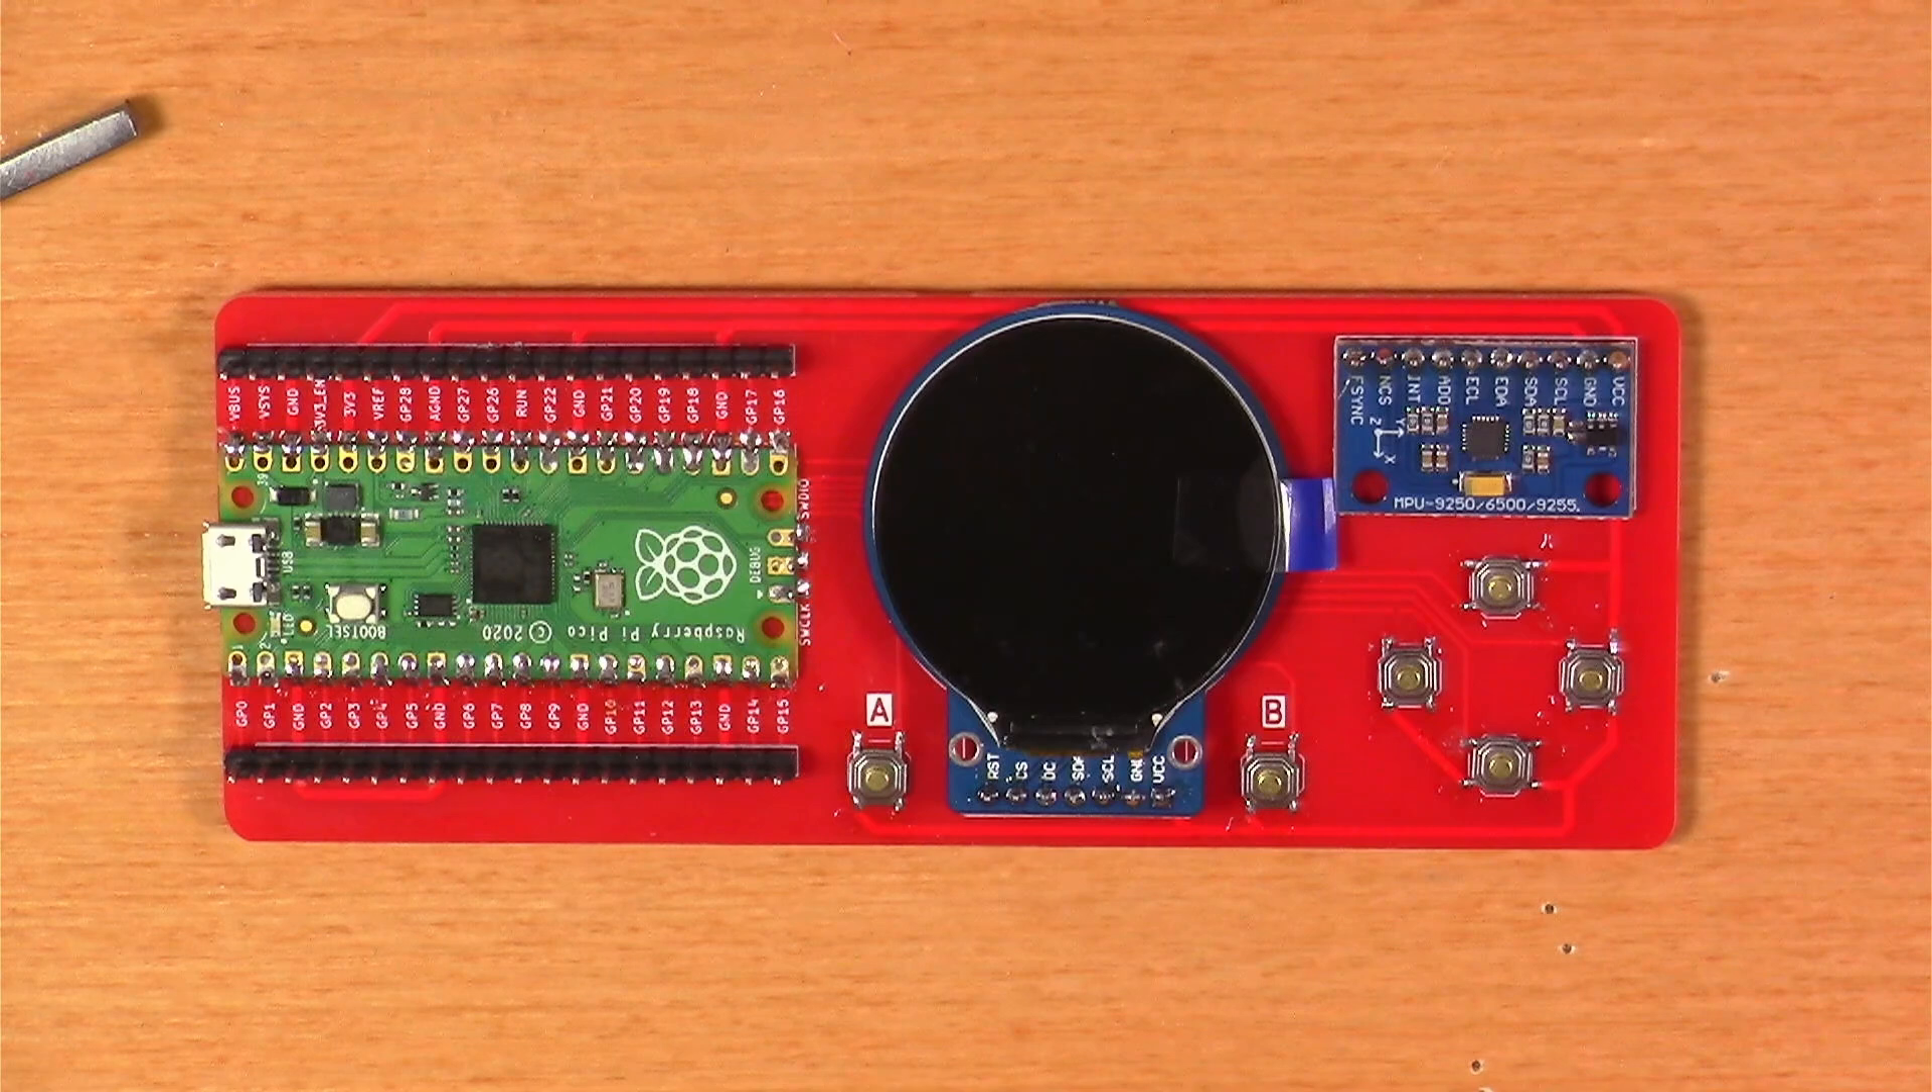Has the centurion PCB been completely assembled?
Yes.